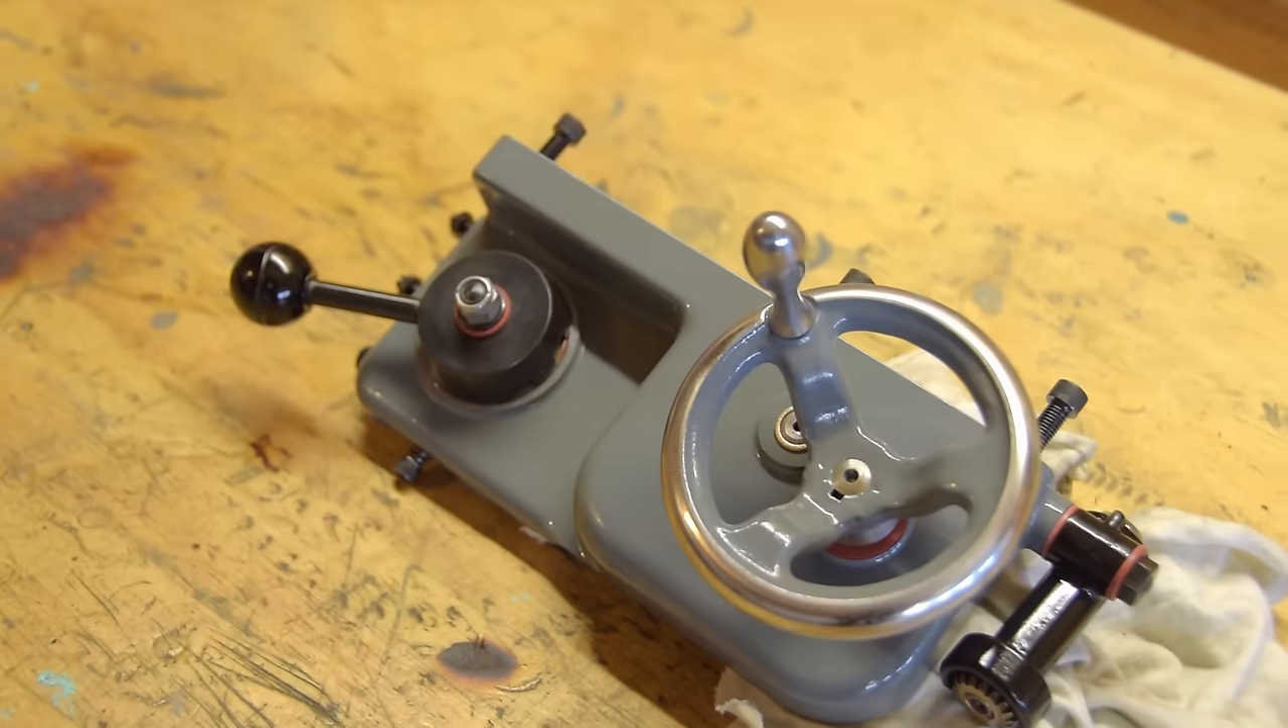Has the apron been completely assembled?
Yes.